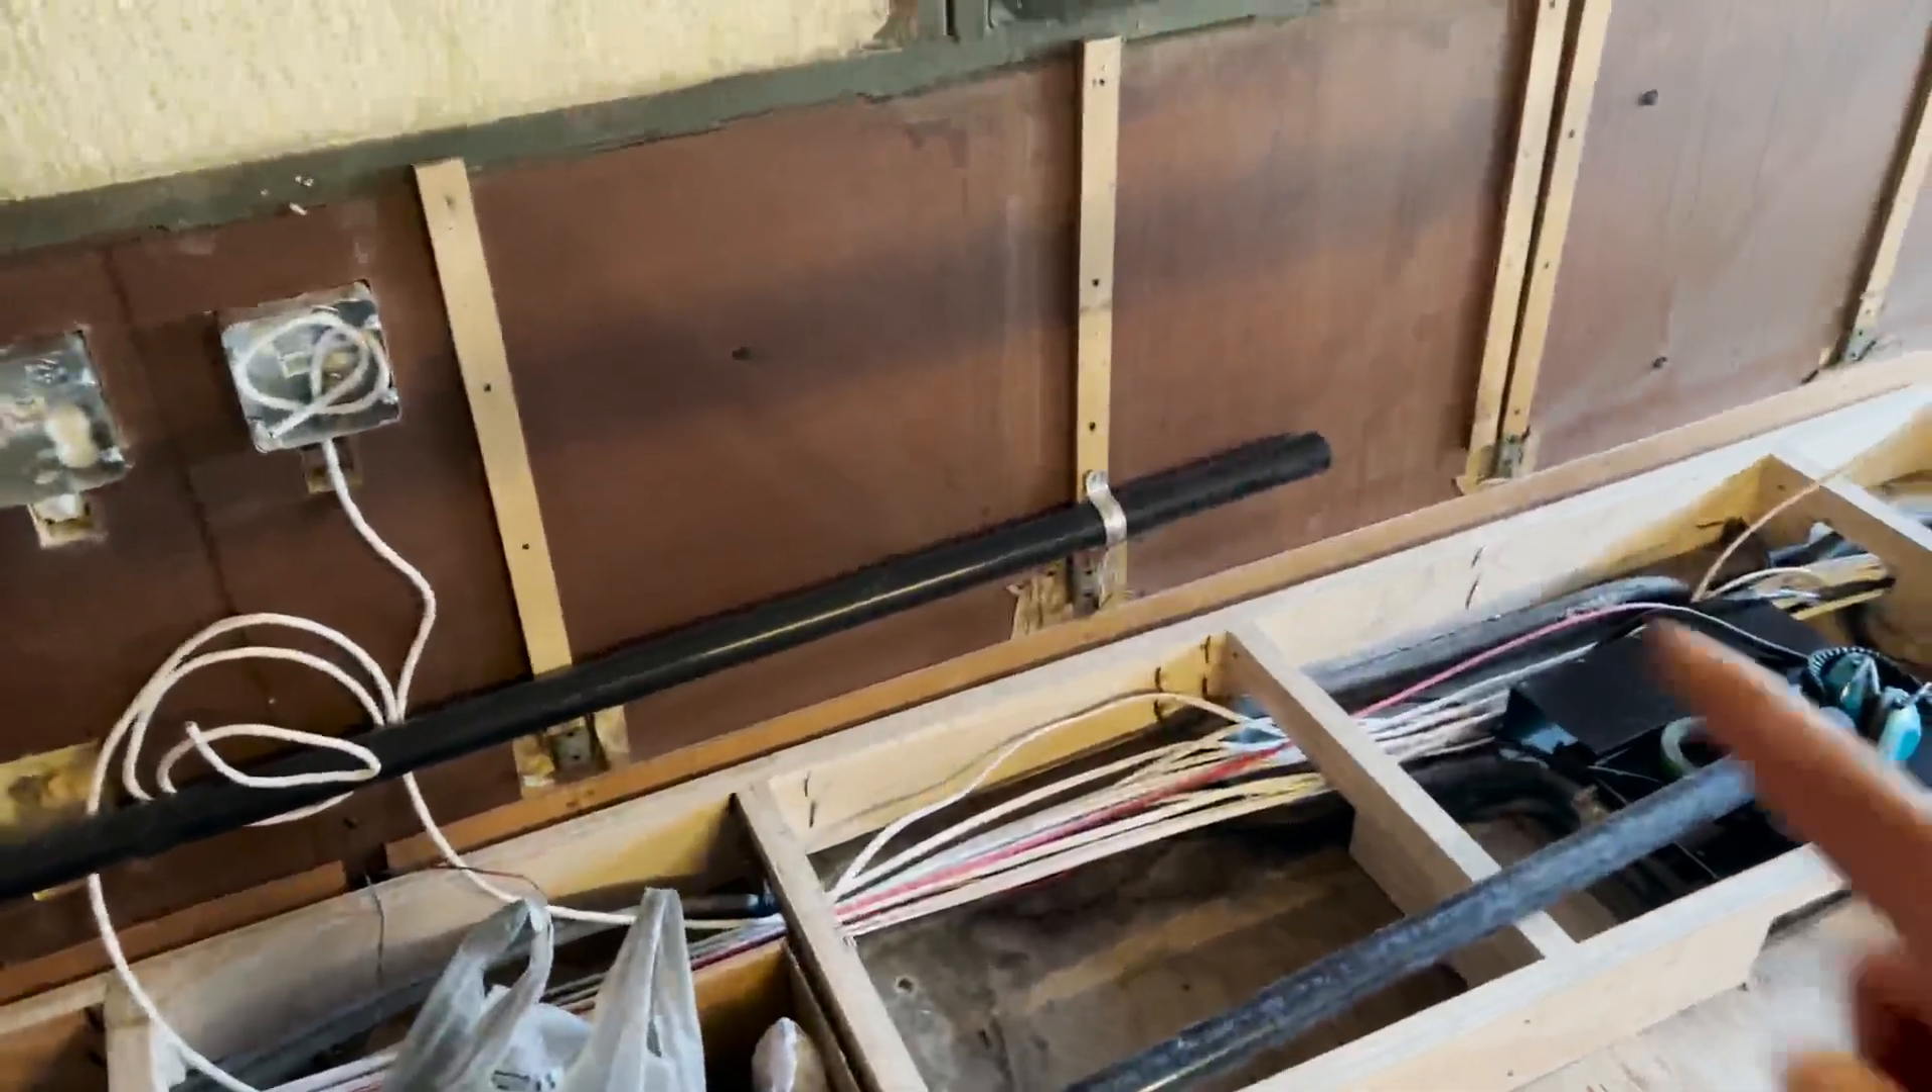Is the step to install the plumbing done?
No.